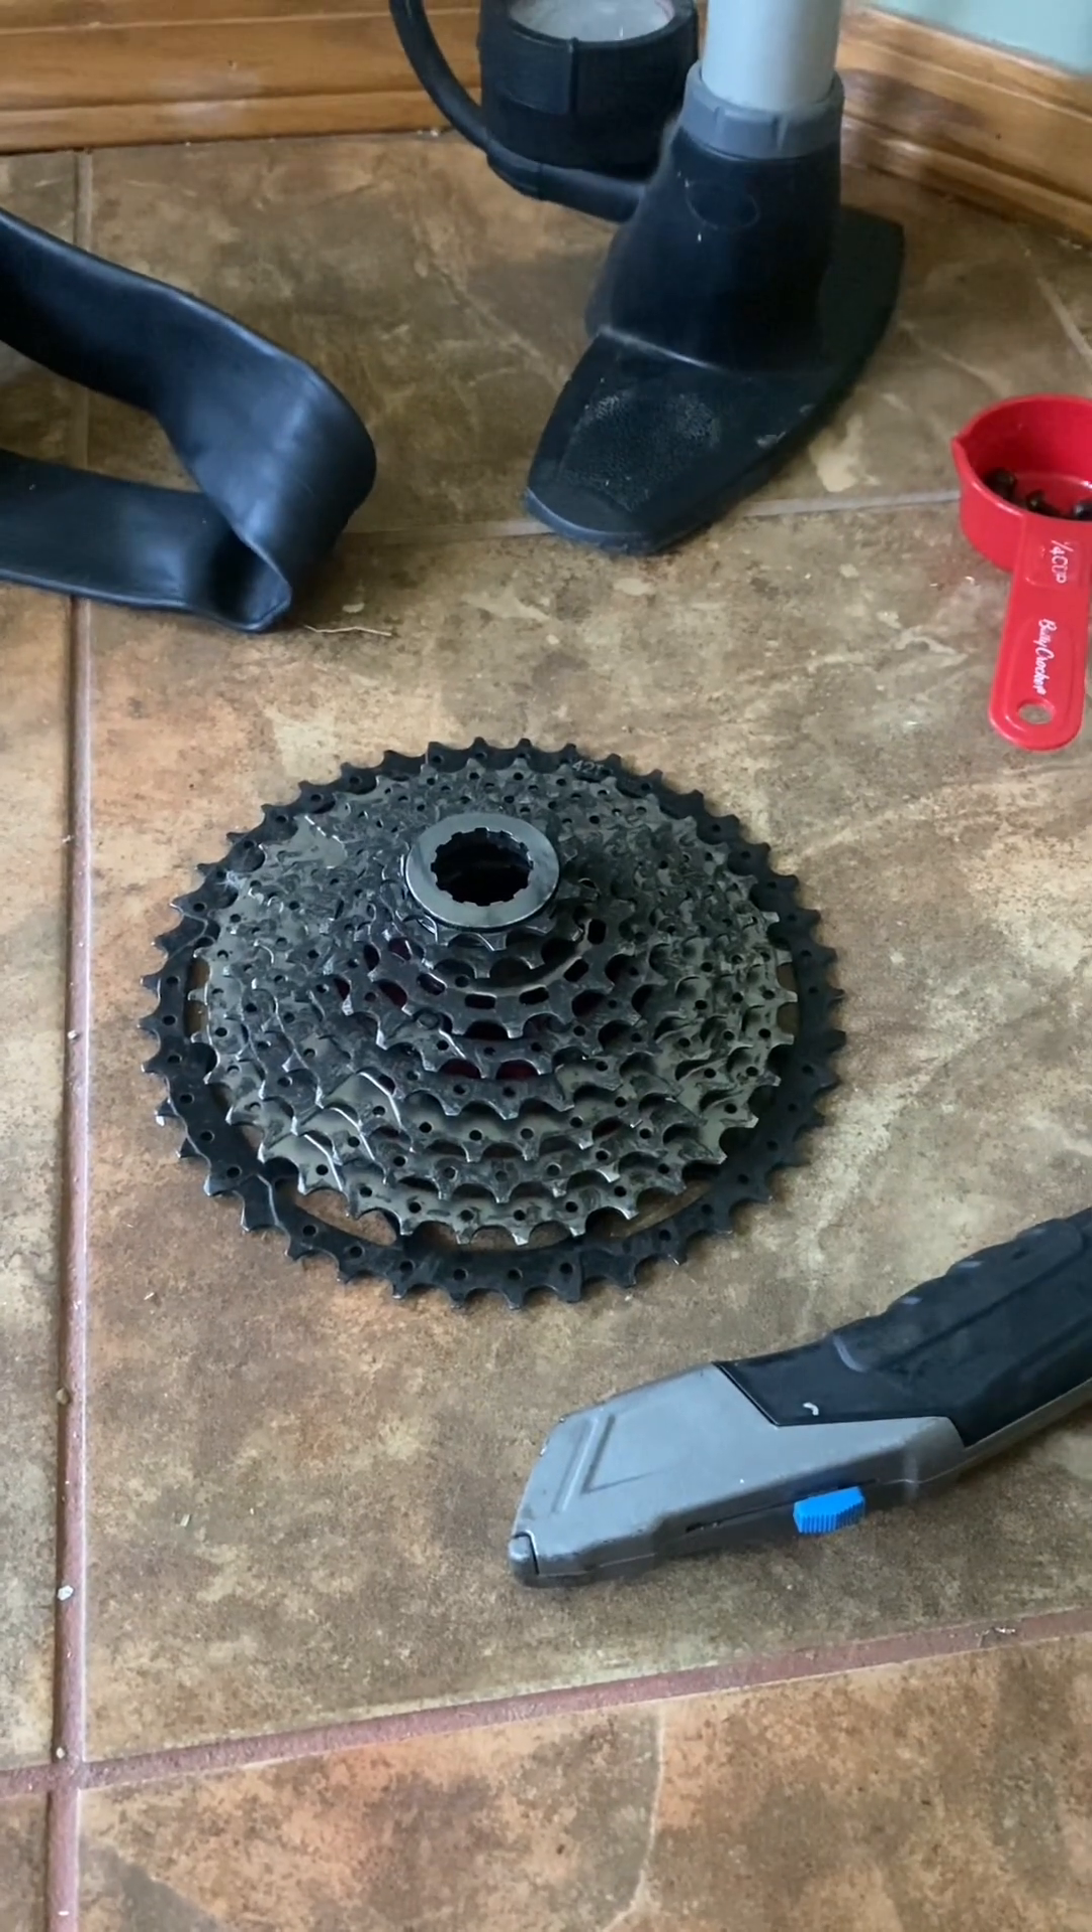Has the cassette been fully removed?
Yes.